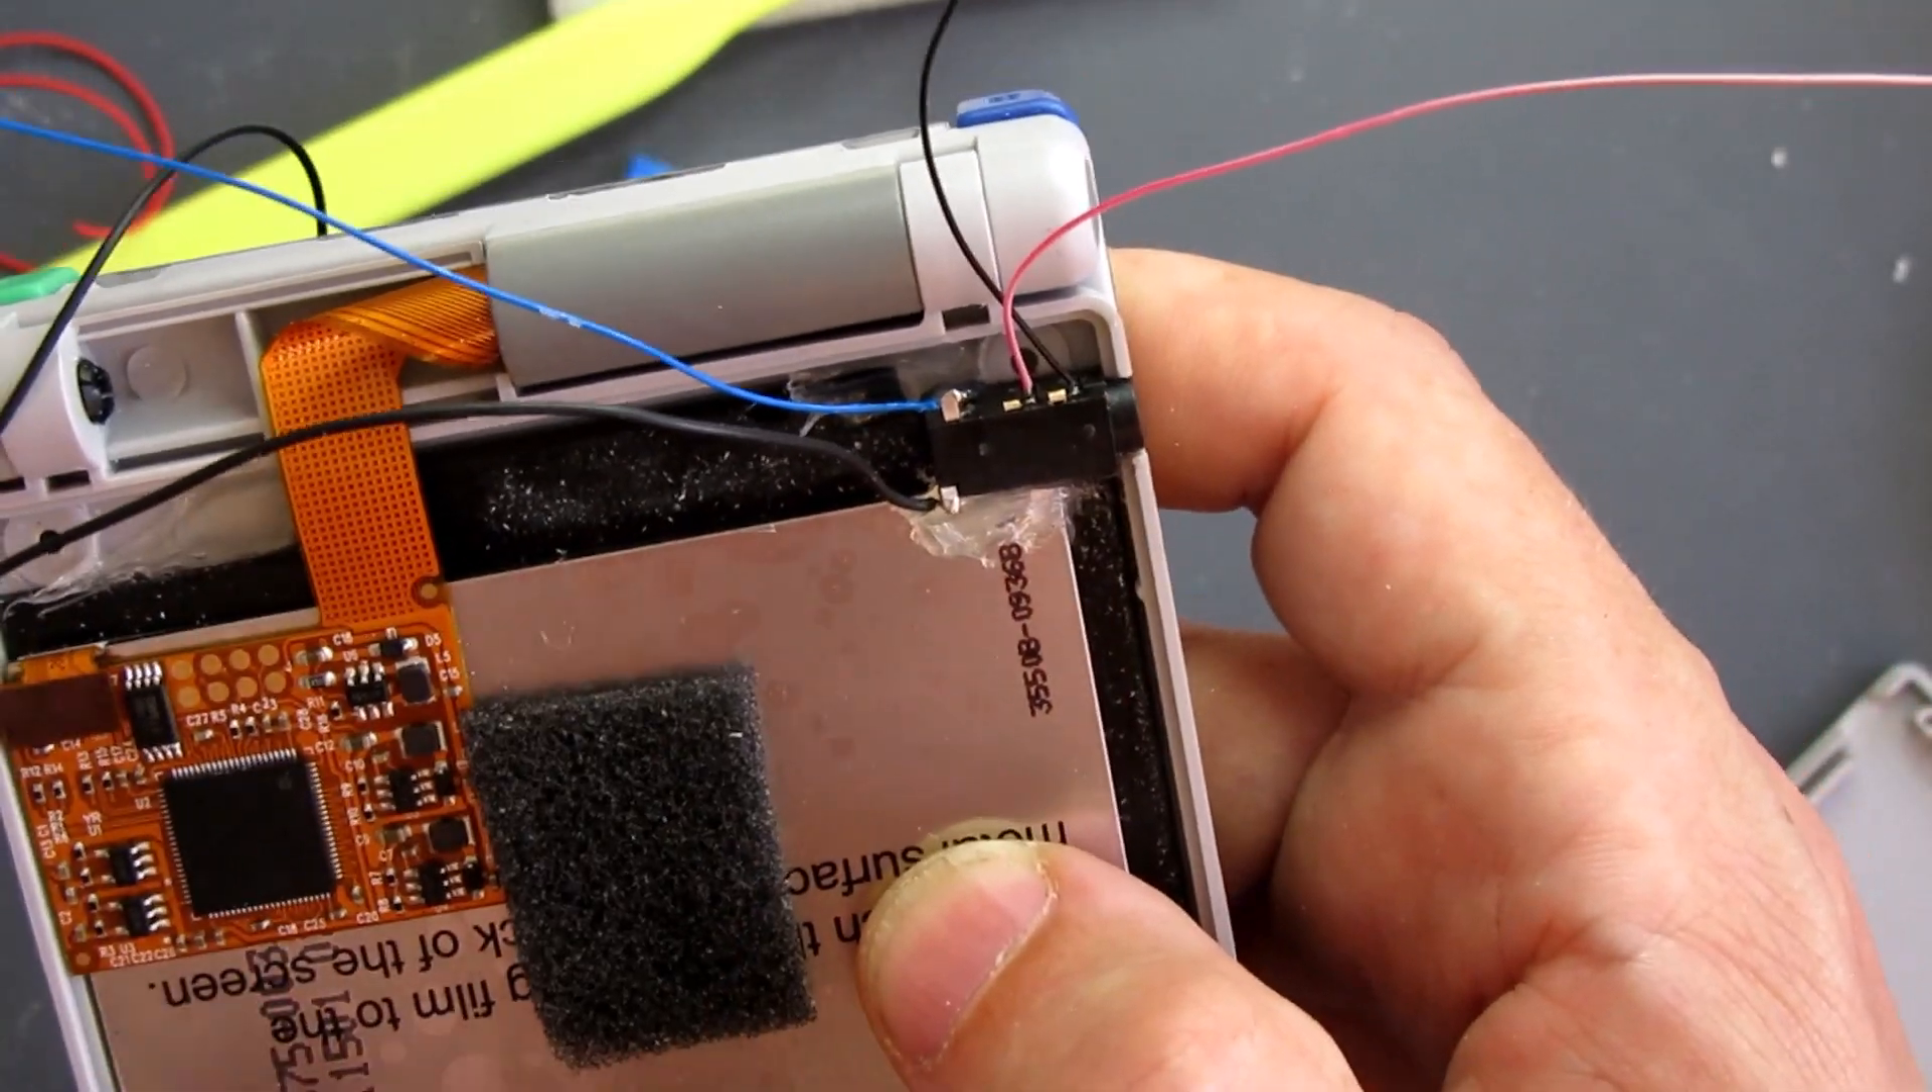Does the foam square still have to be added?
No.